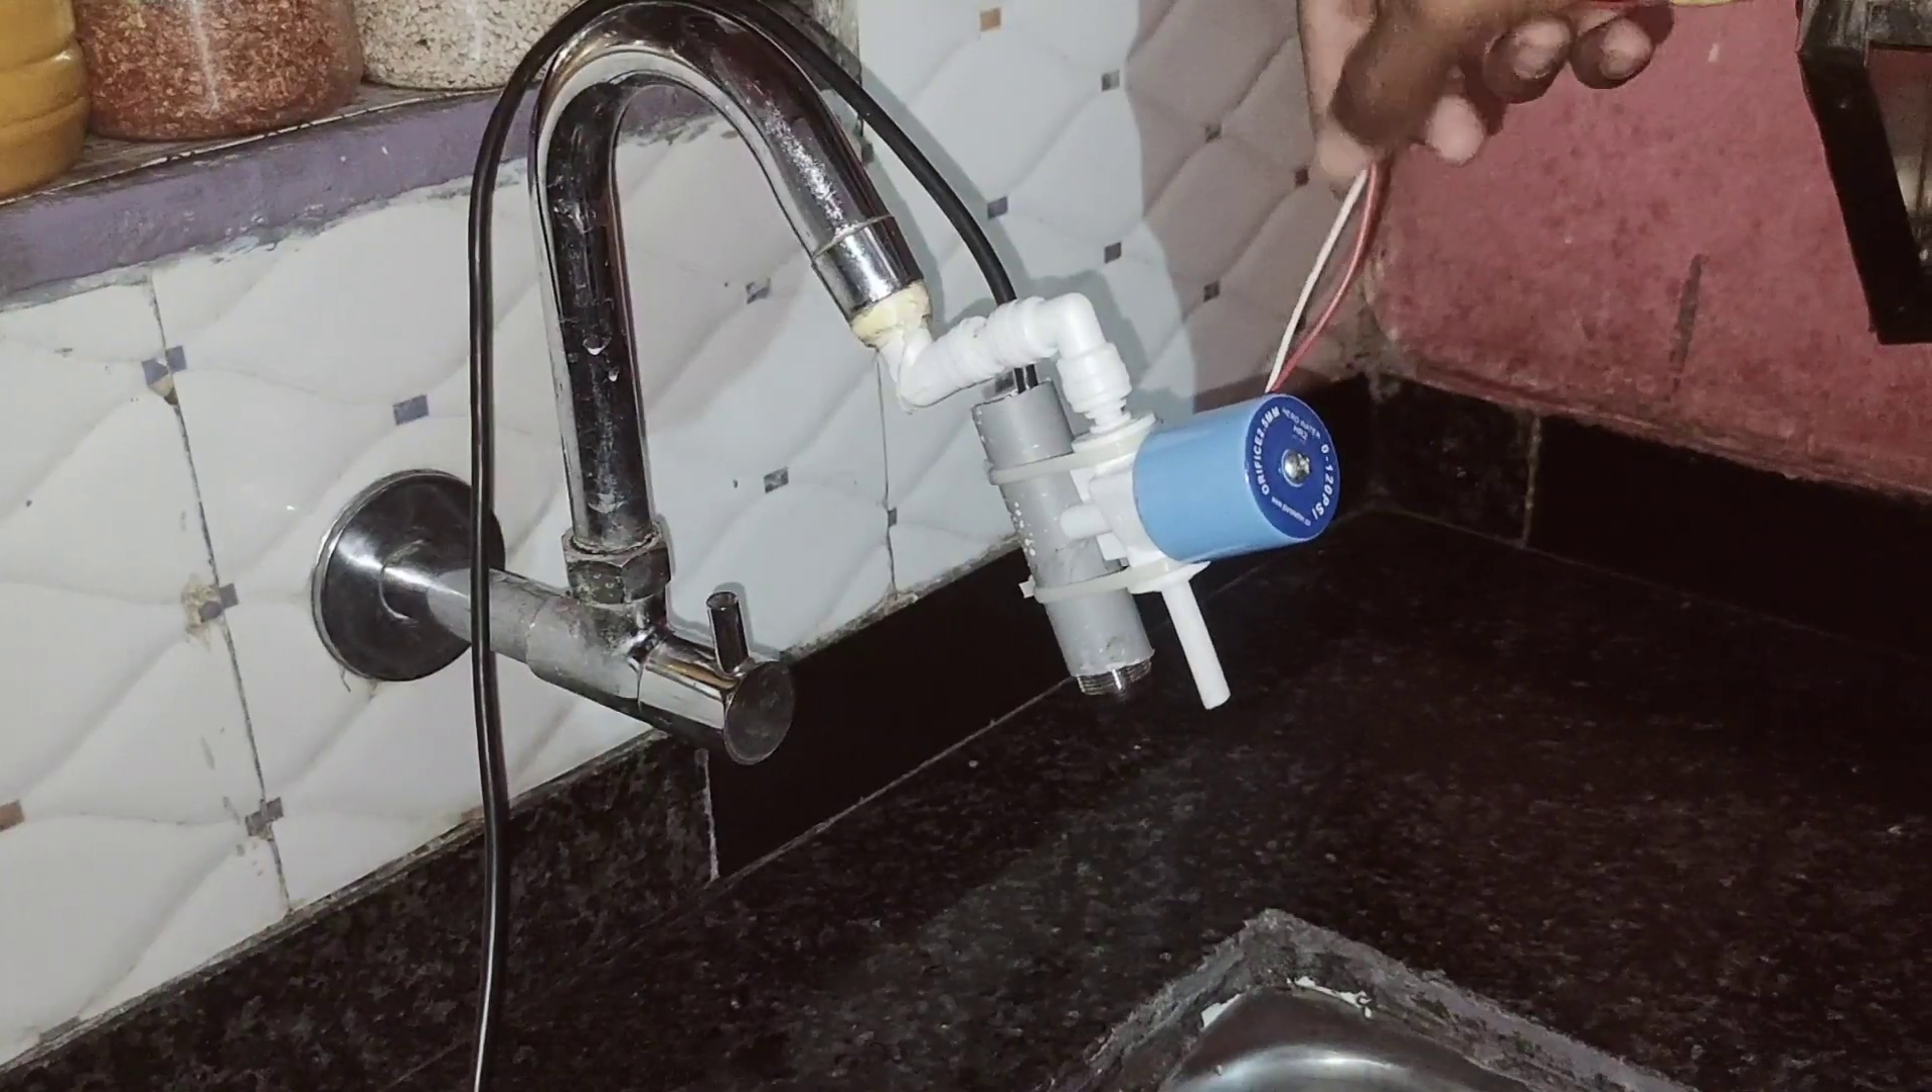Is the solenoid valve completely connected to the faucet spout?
Yes.